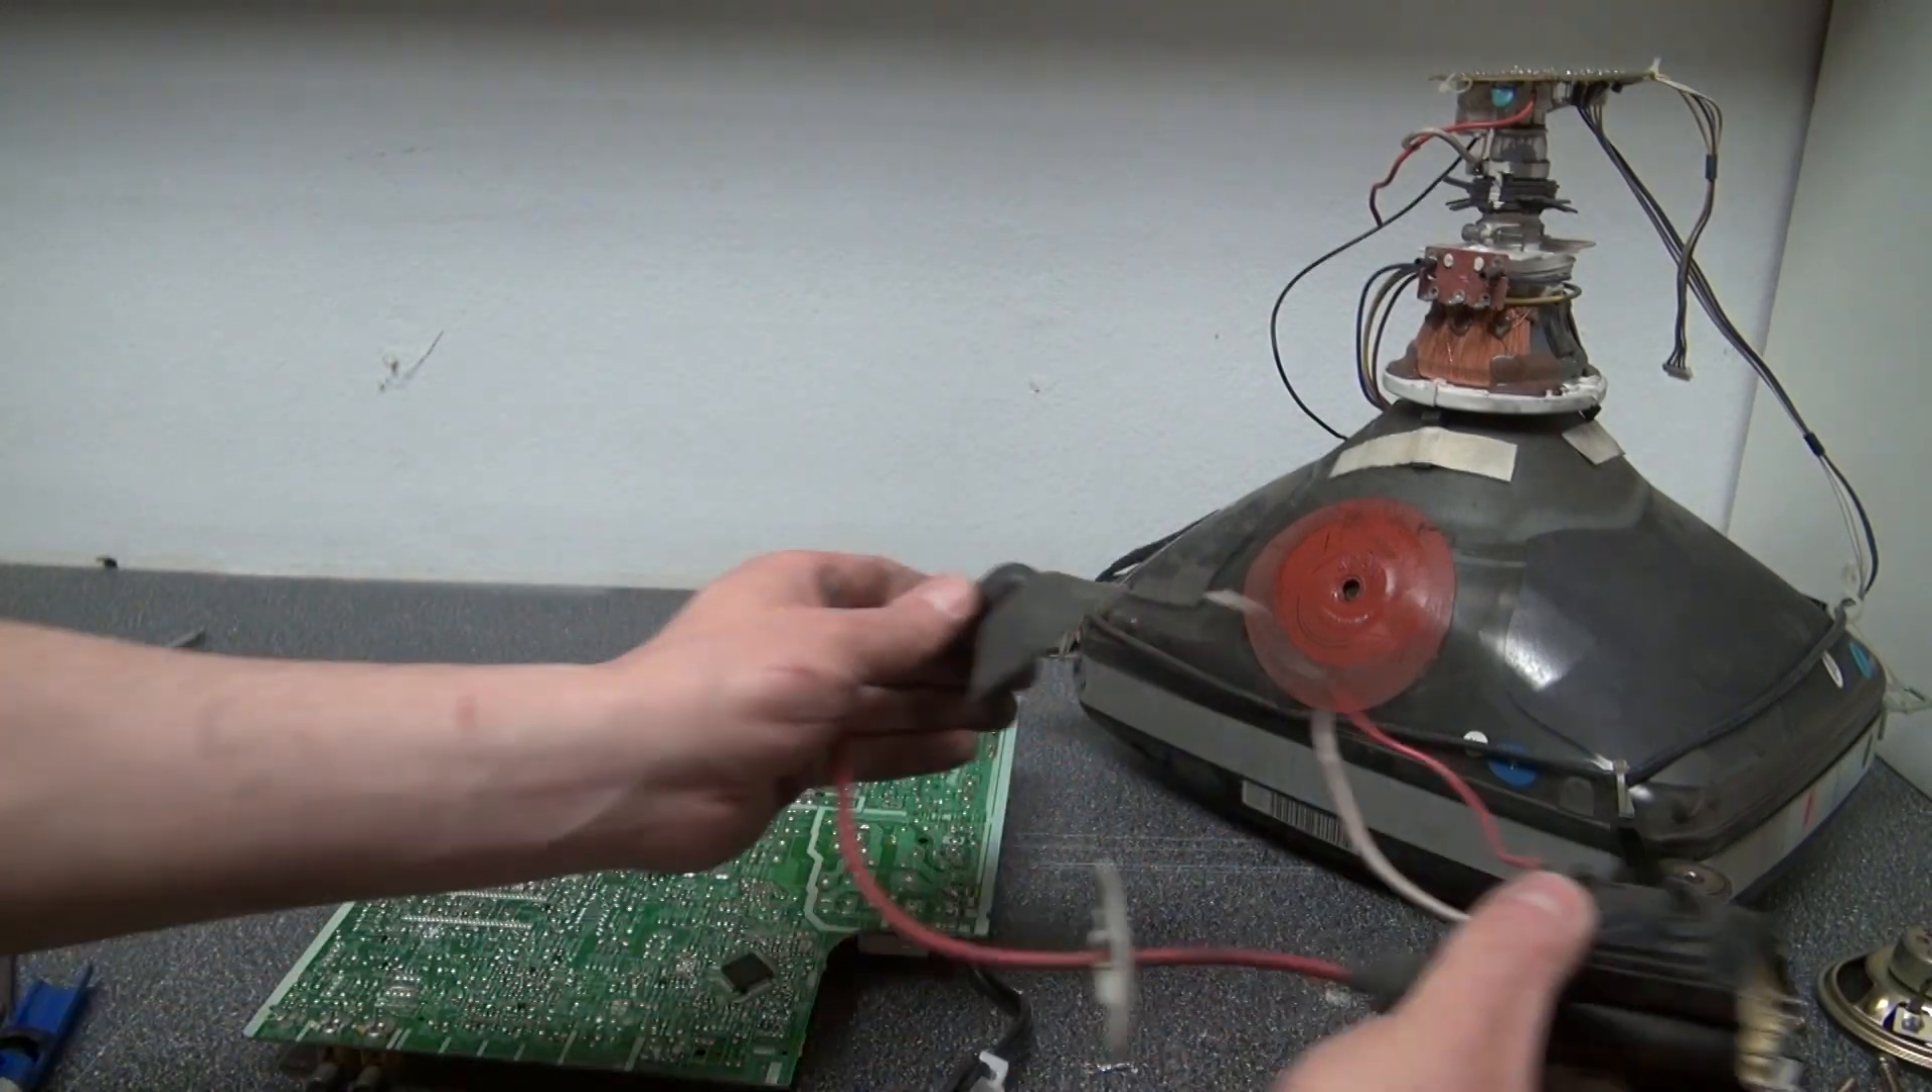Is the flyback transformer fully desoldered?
Yes.